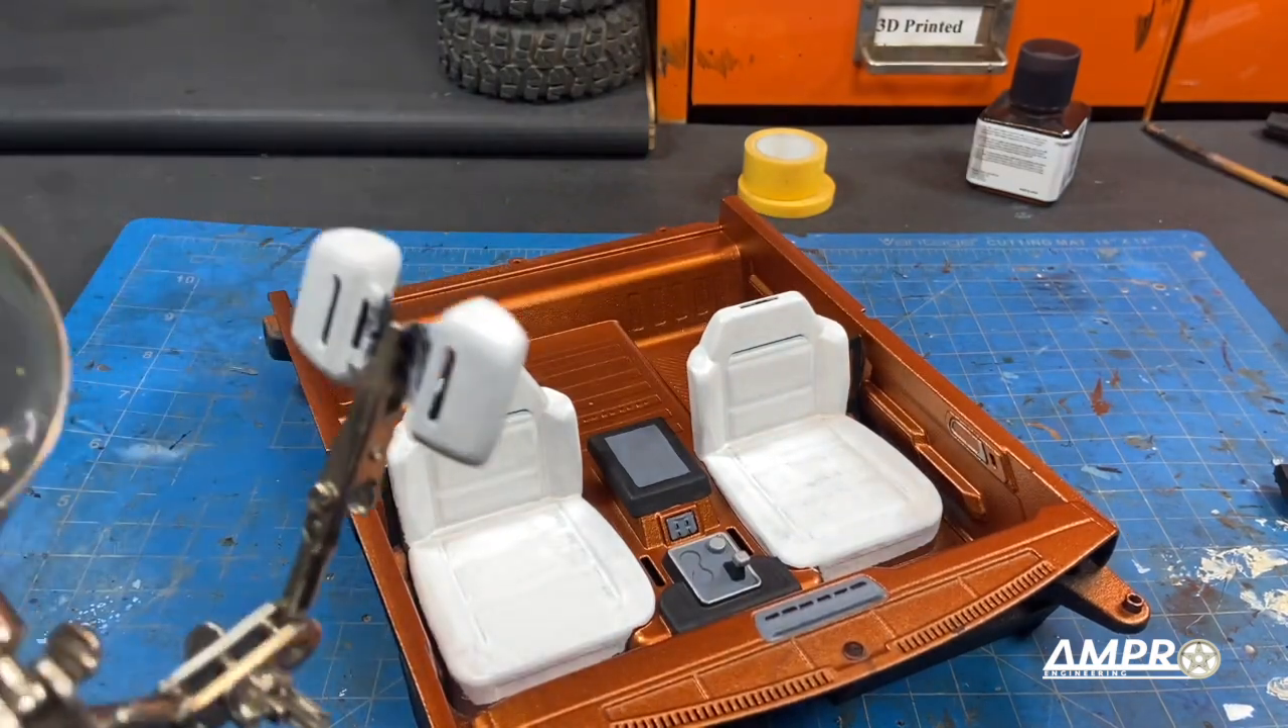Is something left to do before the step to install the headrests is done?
Yes.